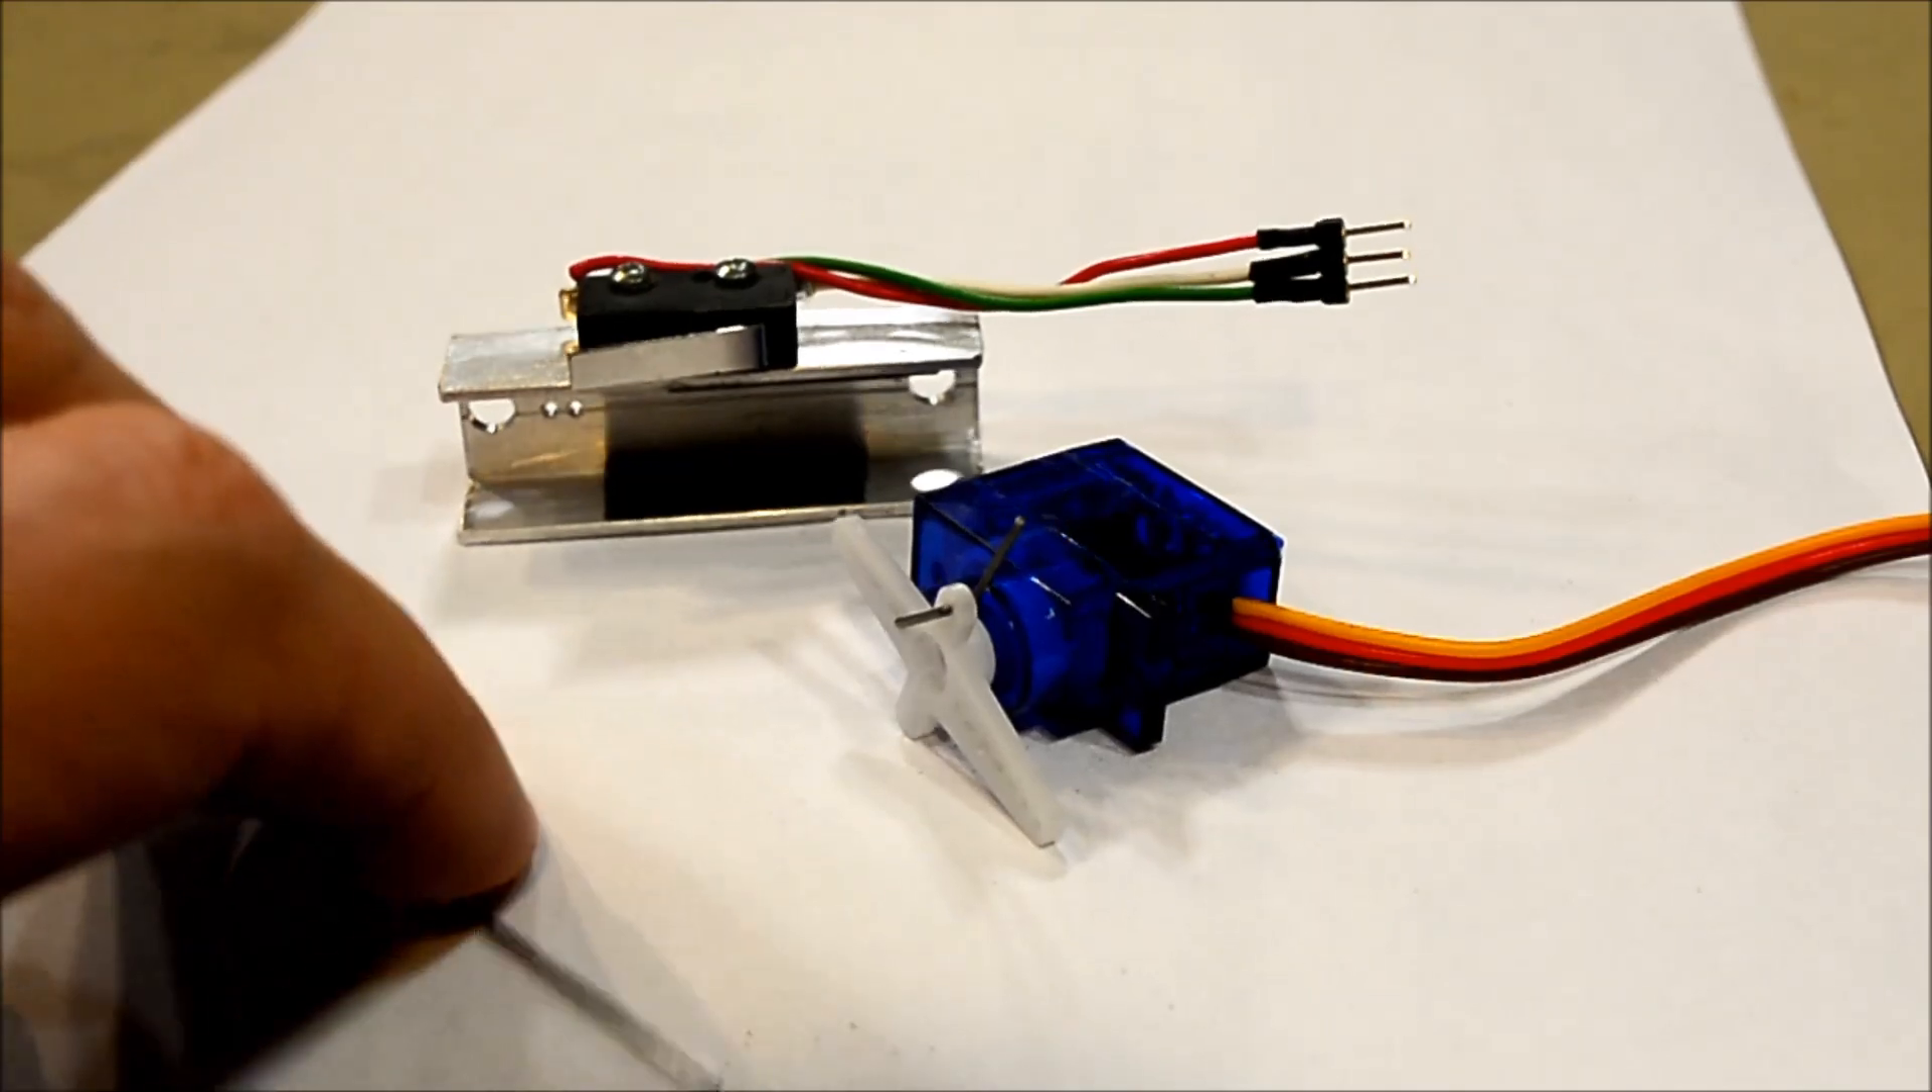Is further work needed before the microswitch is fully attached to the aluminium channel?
No.